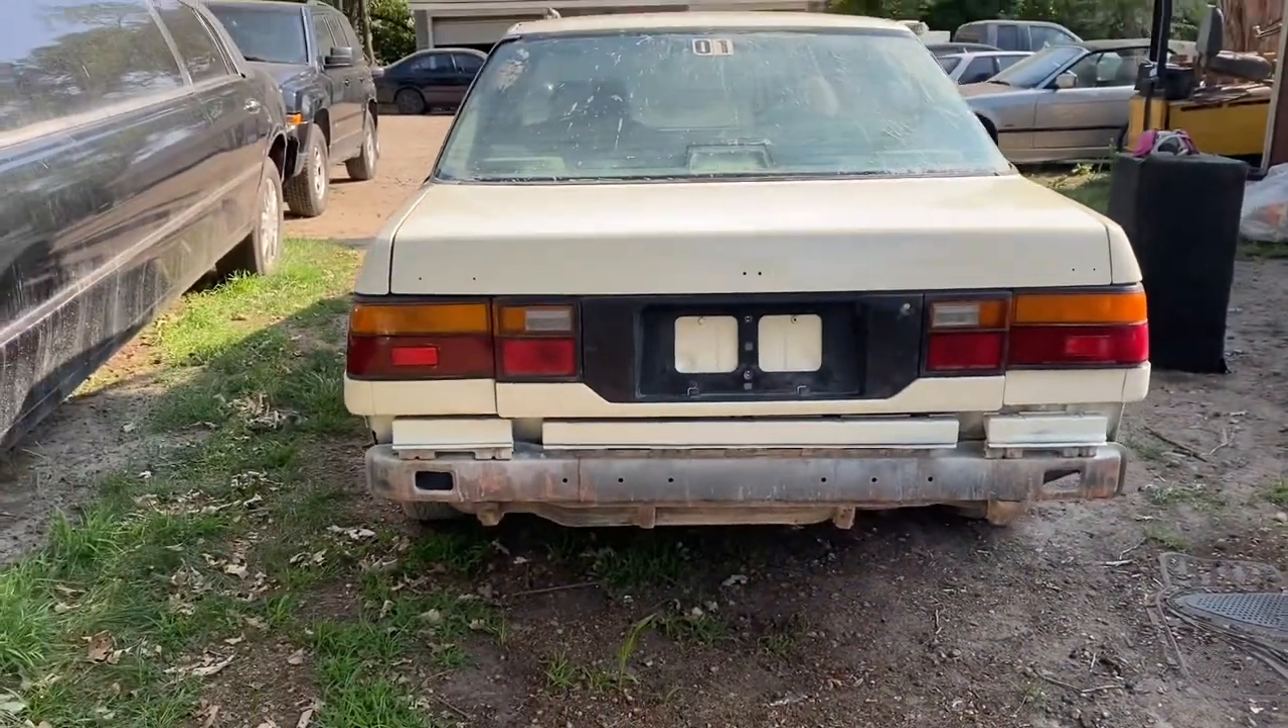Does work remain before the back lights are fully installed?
No.